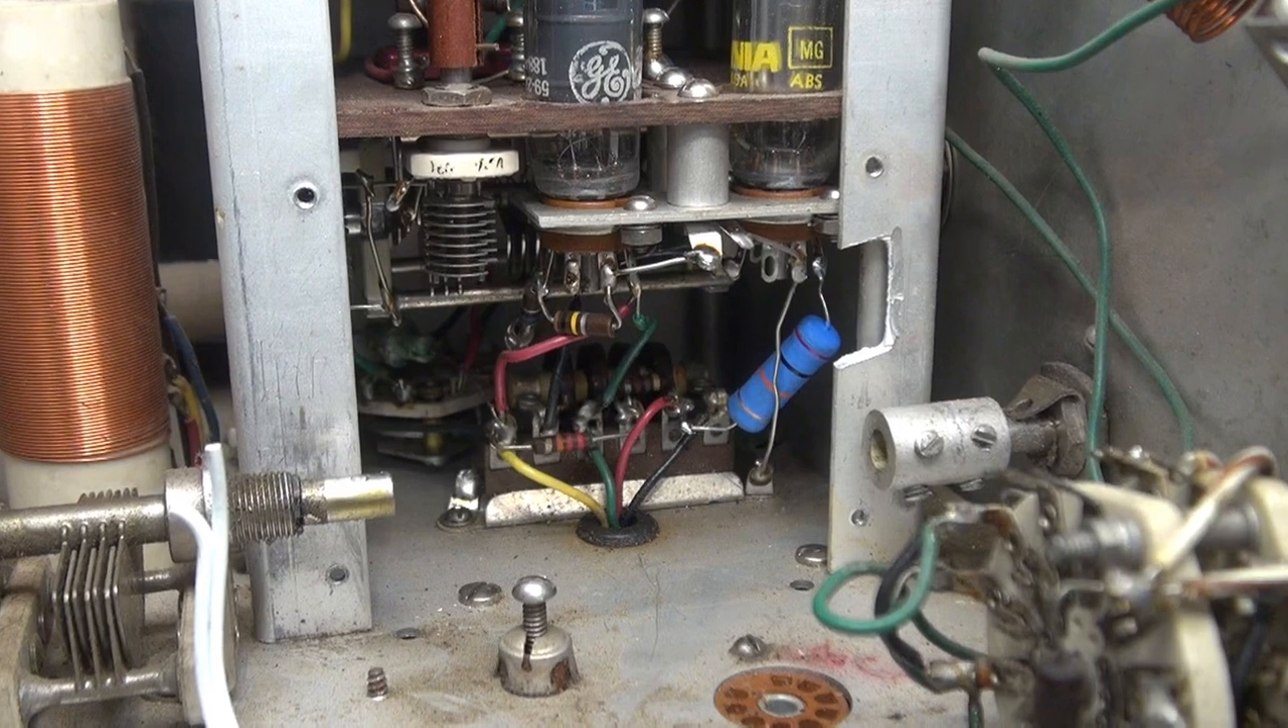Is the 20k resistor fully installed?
Yes.